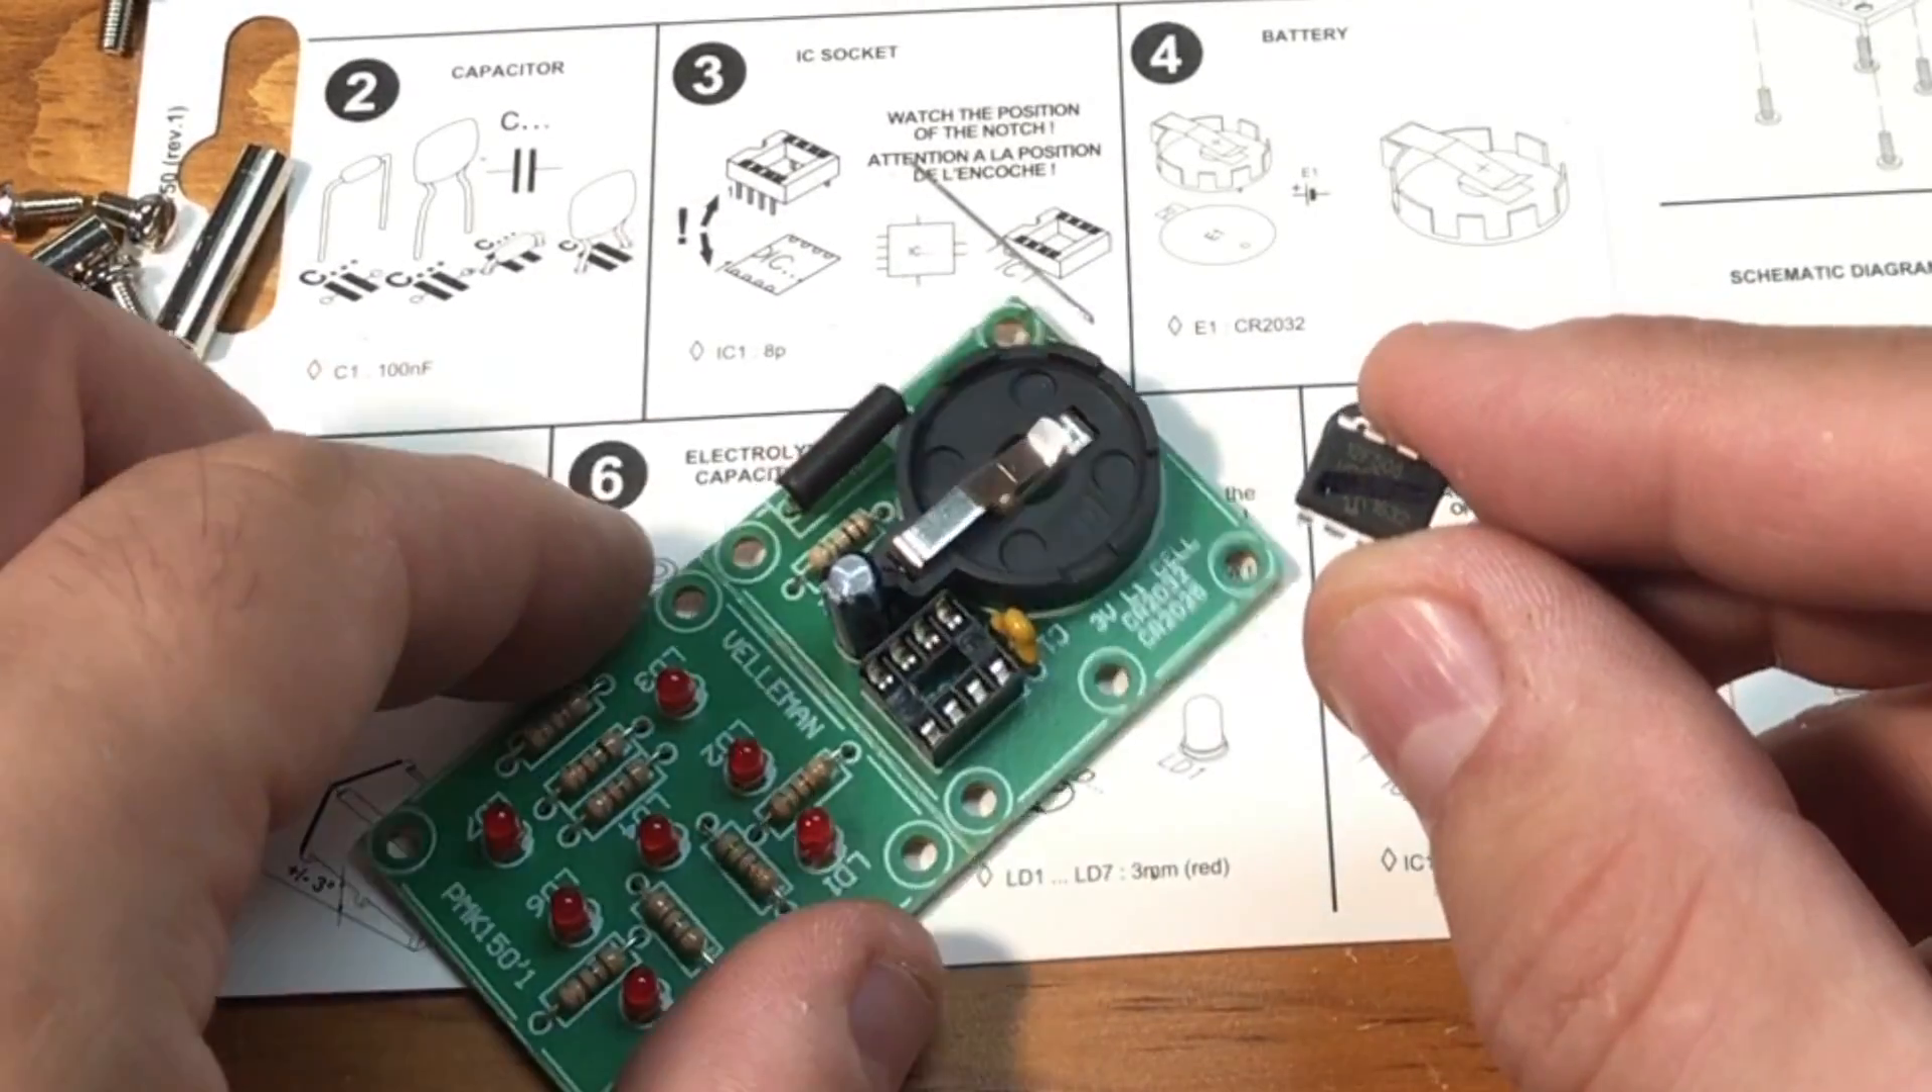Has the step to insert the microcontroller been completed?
No.